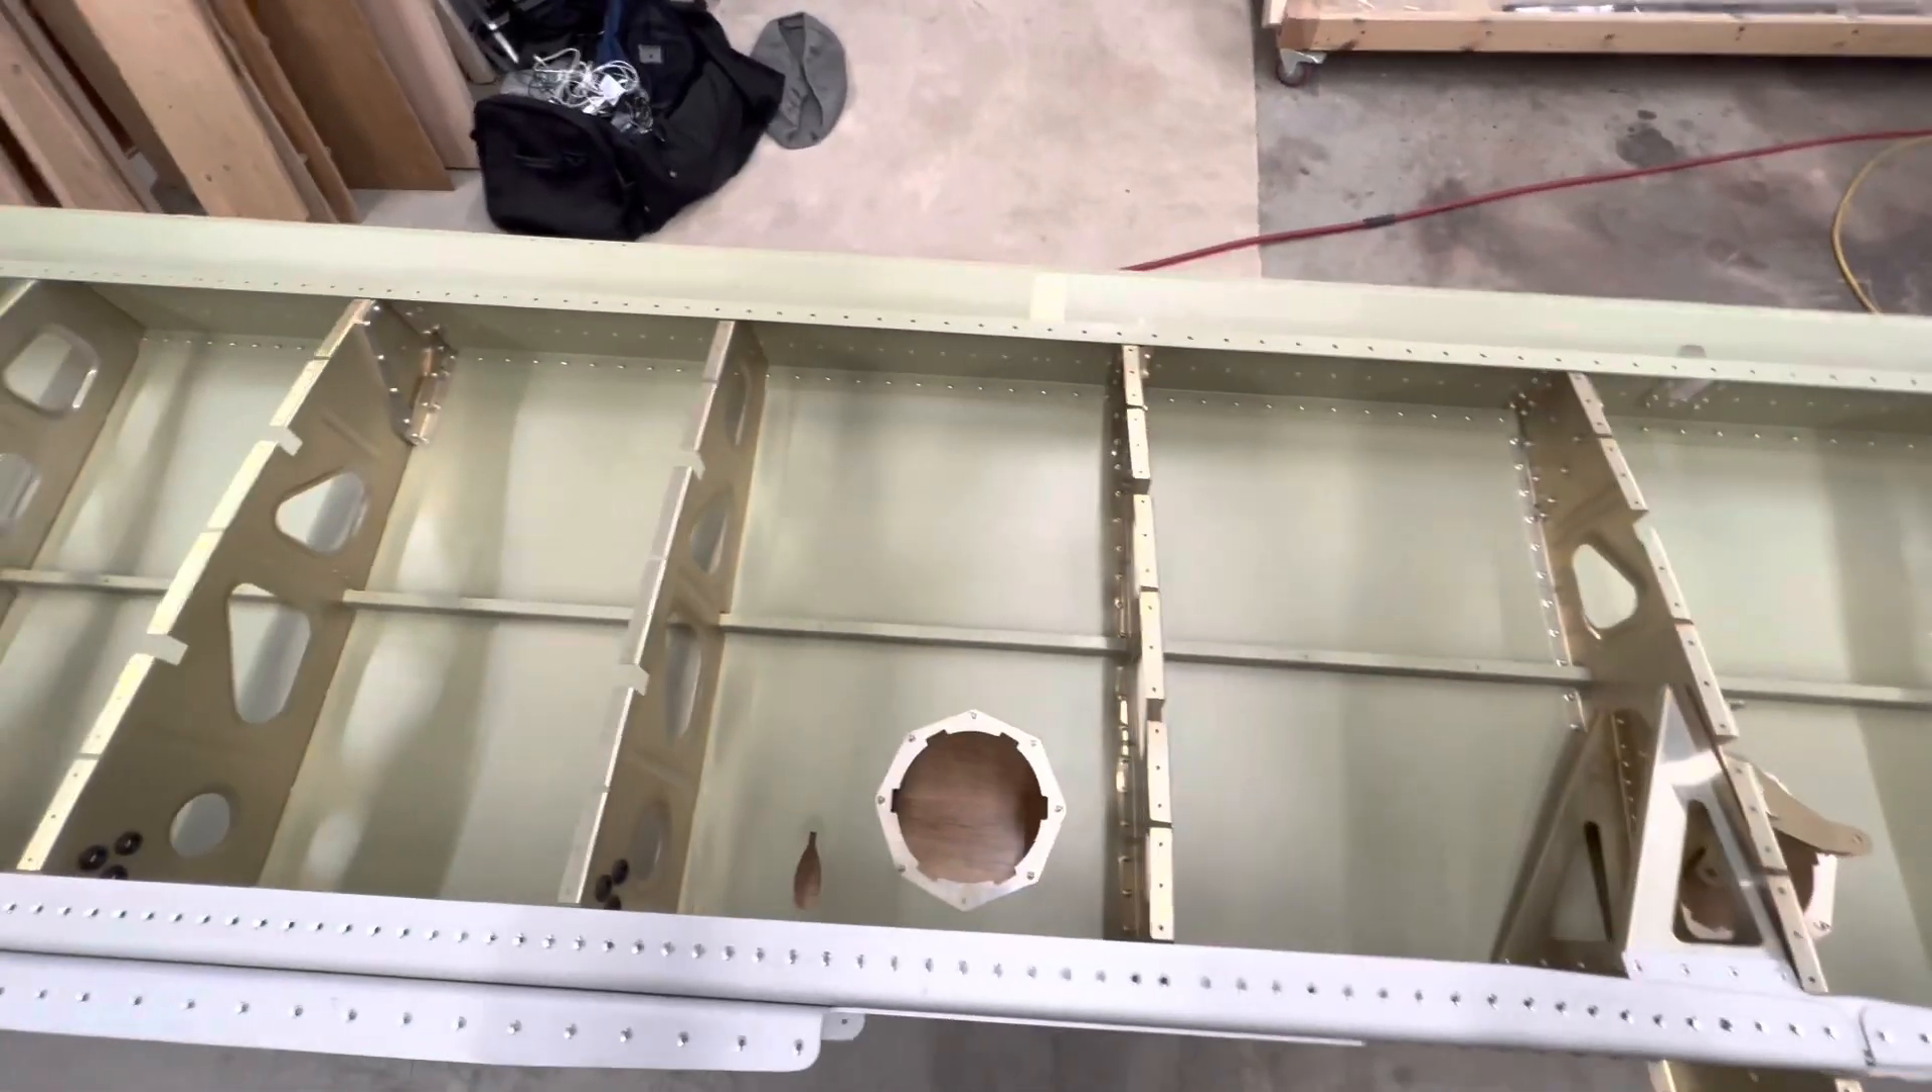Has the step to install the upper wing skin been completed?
No.